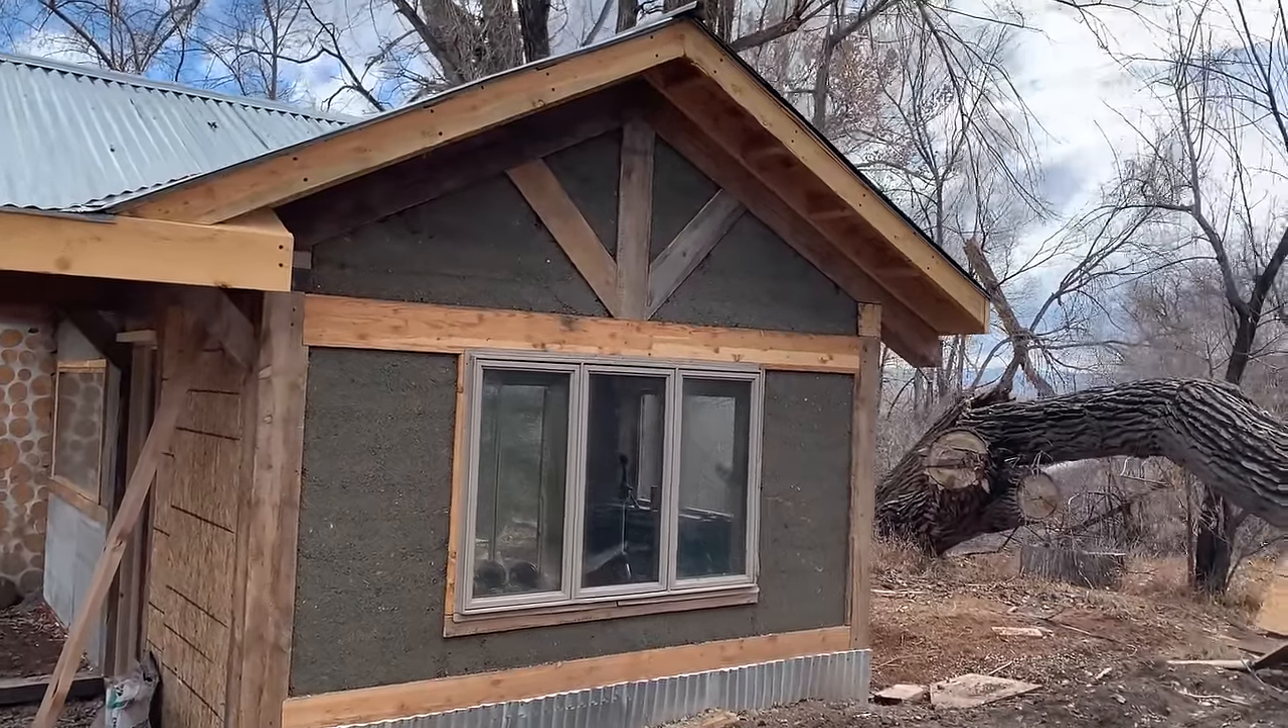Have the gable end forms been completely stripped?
Yes.